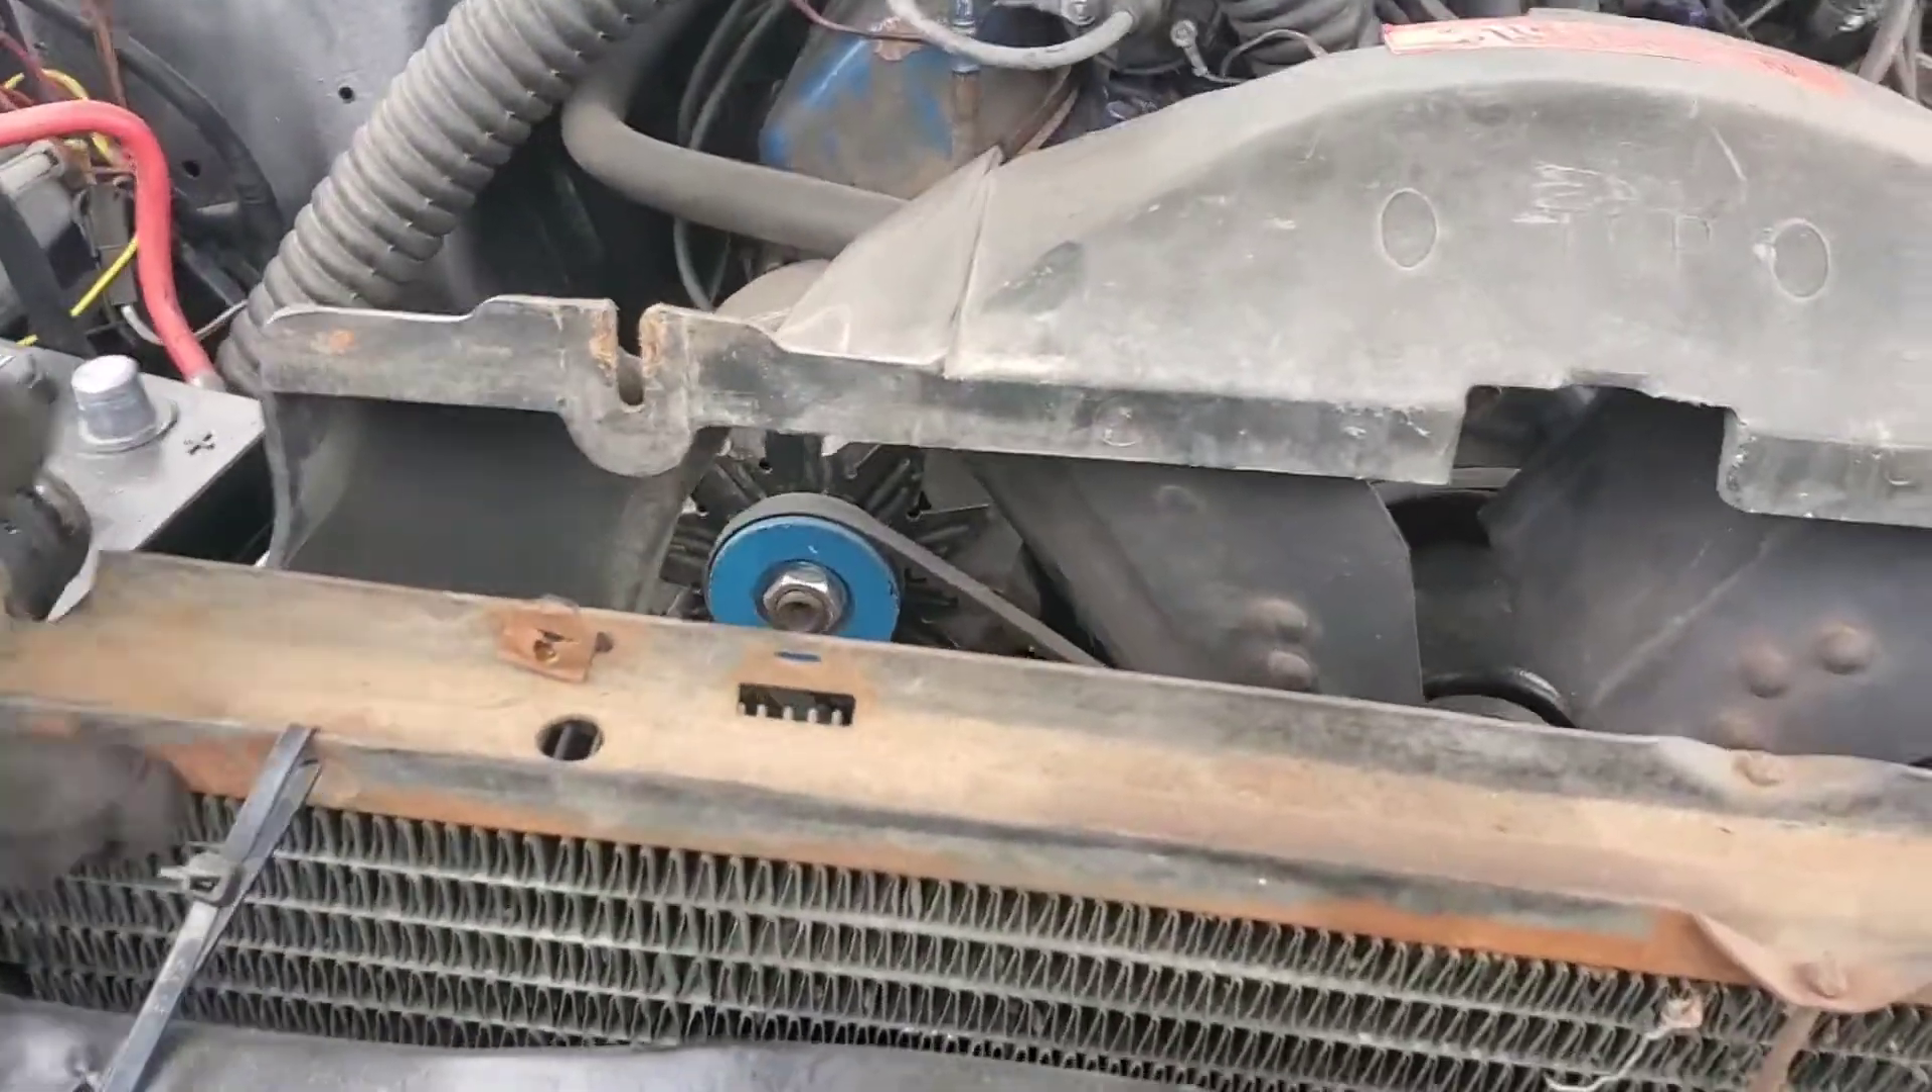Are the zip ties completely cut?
No.